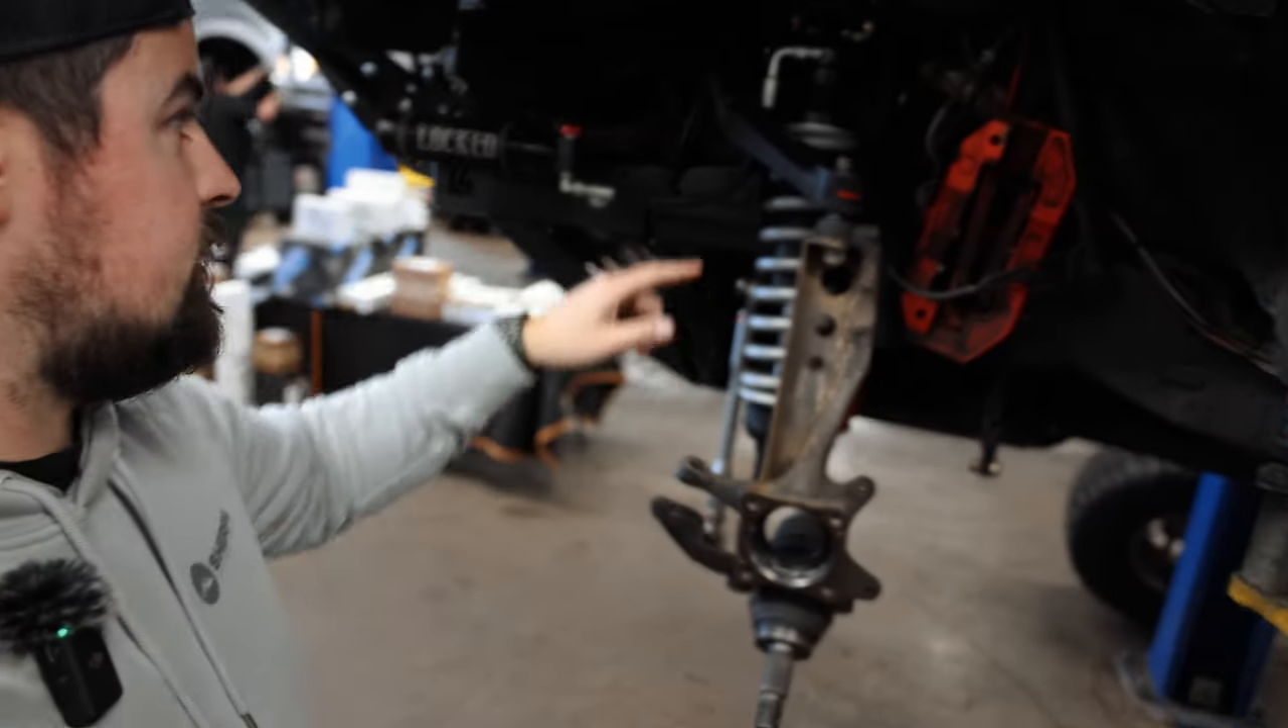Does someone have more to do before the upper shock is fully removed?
Yes.